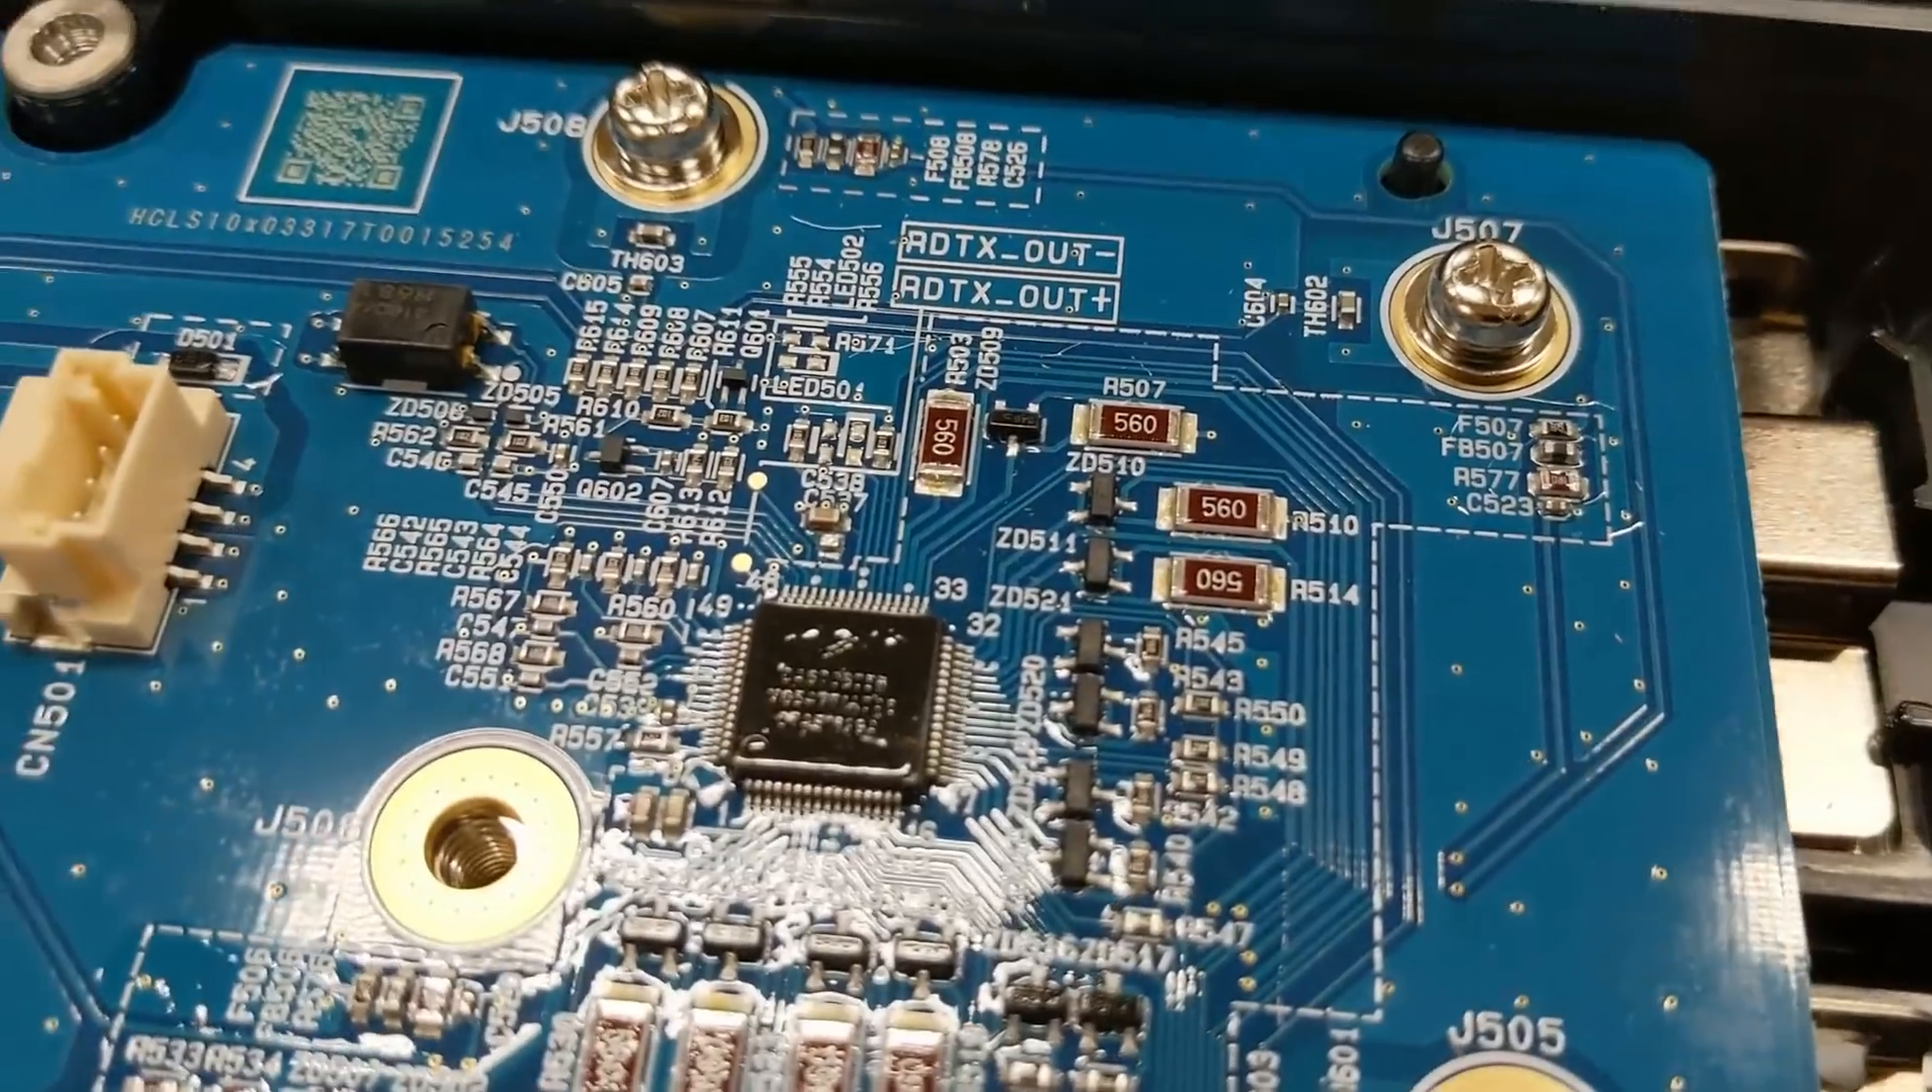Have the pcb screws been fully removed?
No.